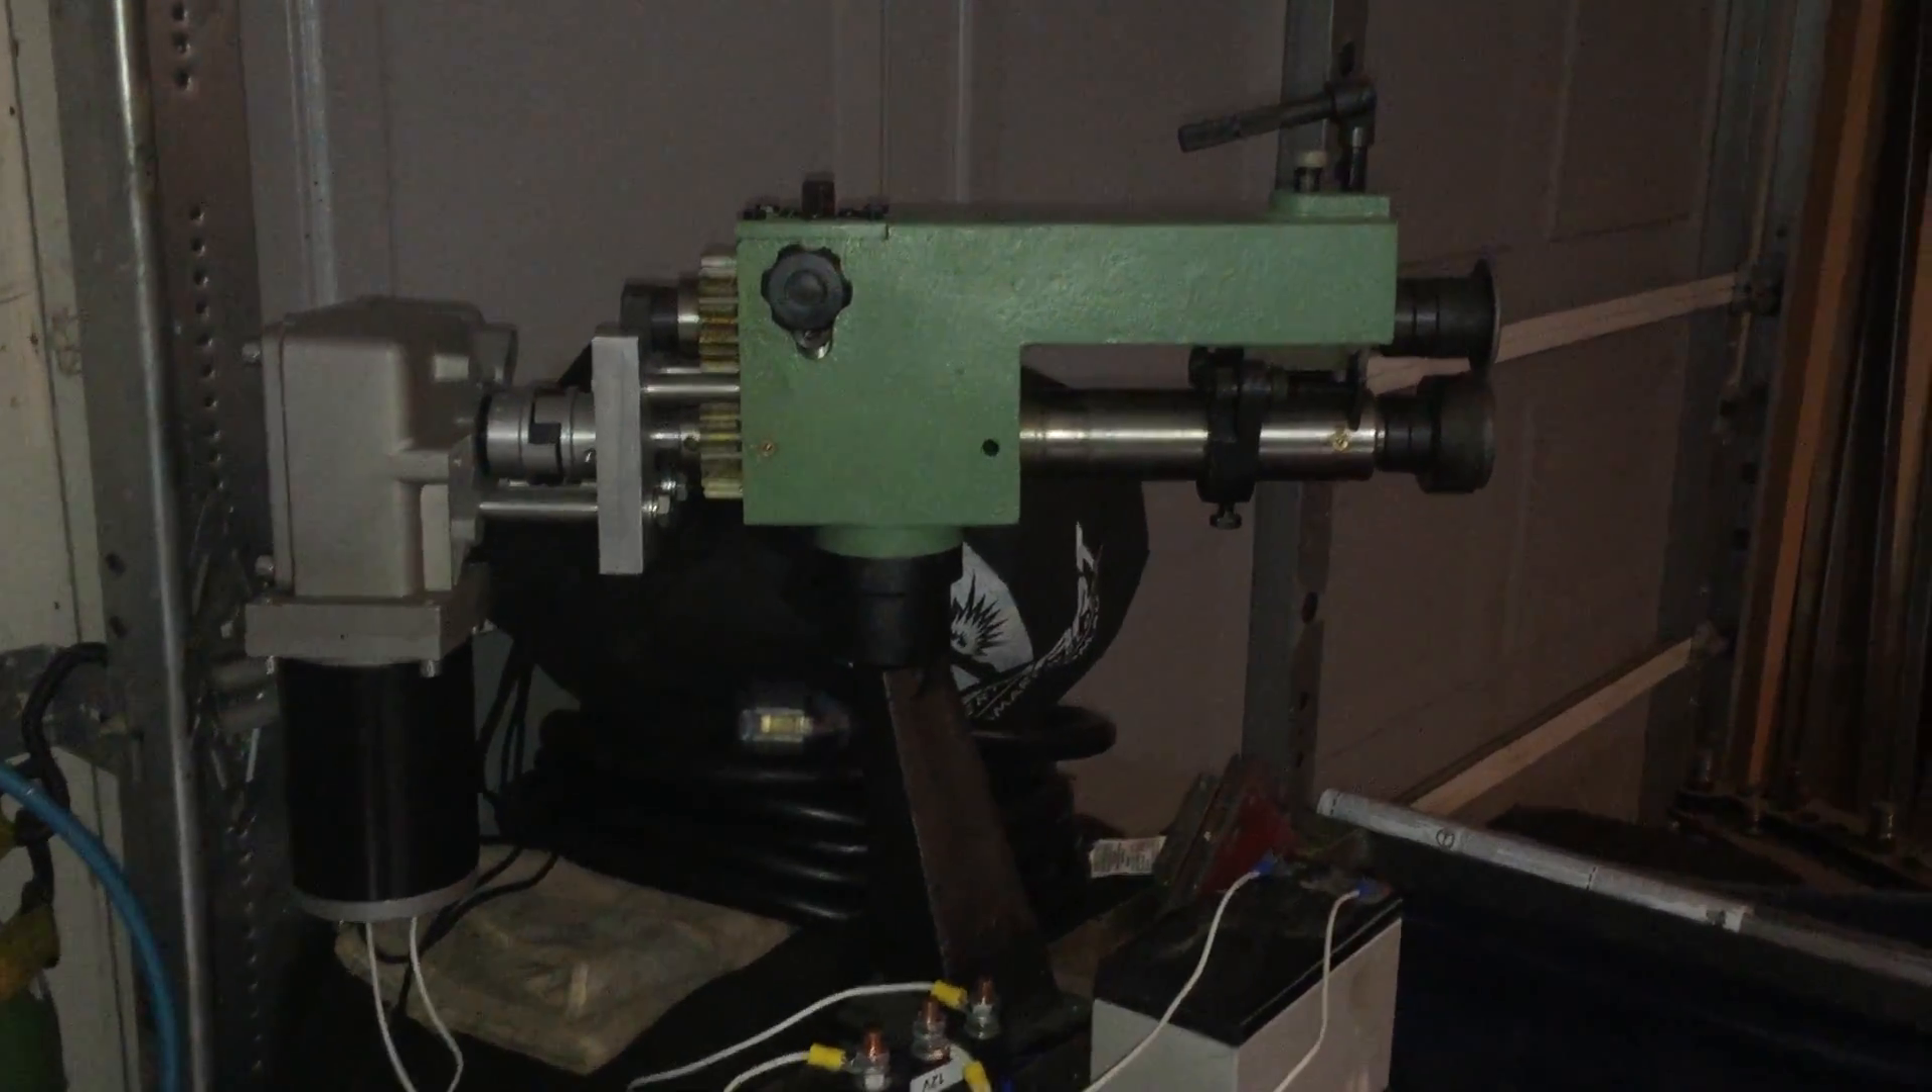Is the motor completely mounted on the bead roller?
Yes.